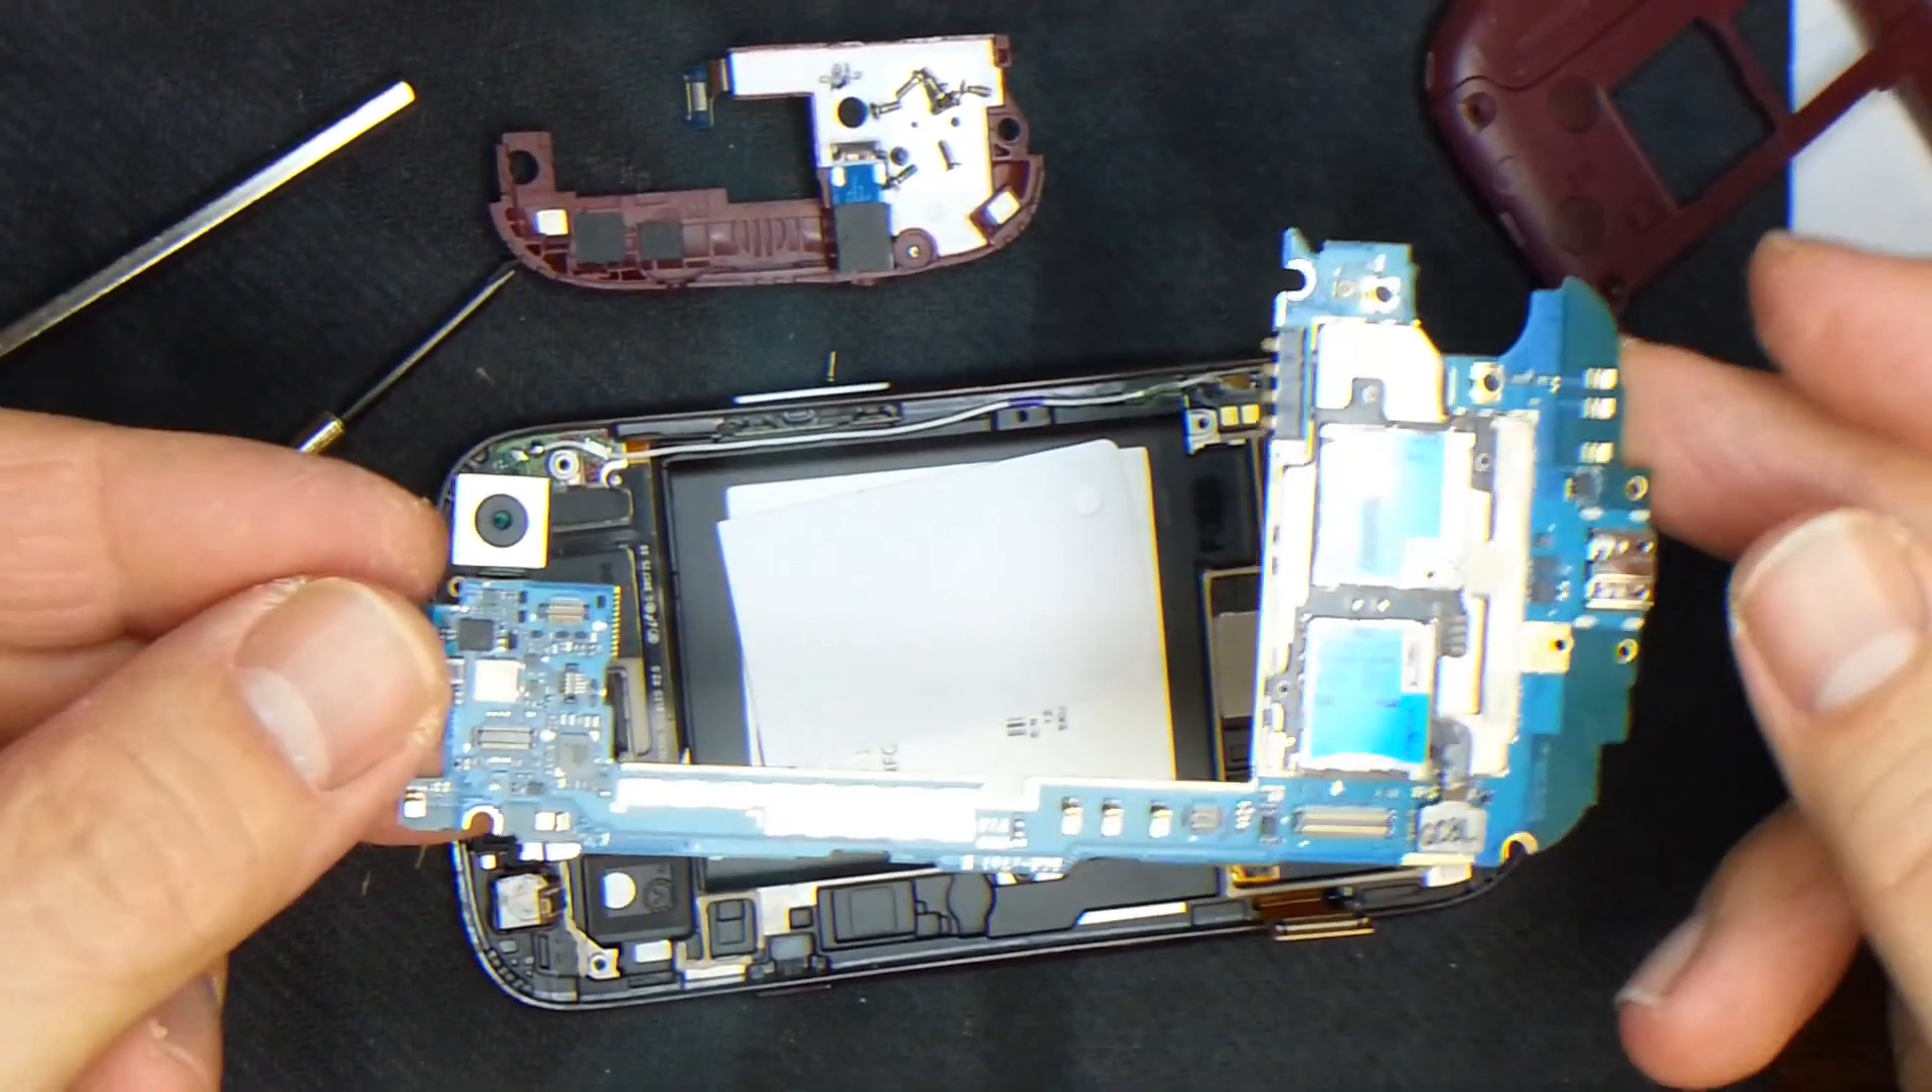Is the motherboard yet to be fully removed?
No.